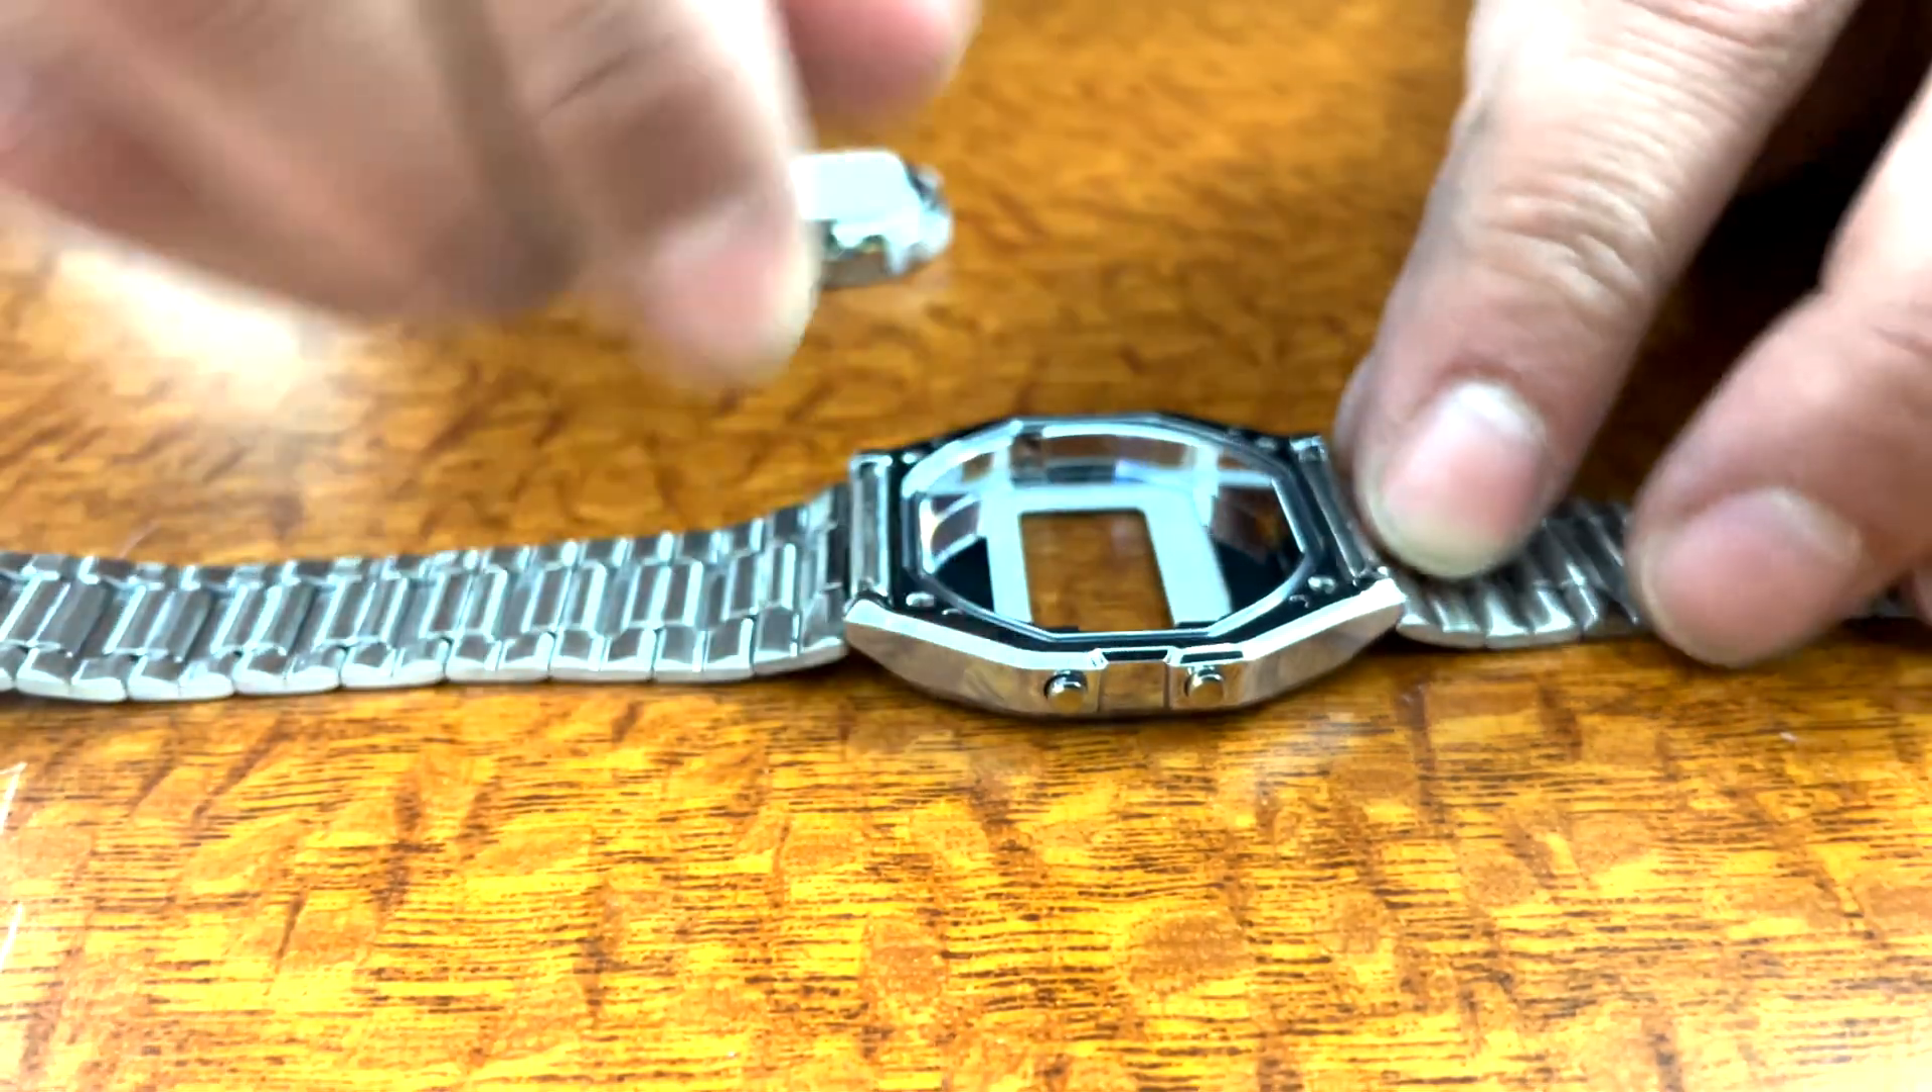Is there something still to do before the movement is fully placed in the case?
Yes.